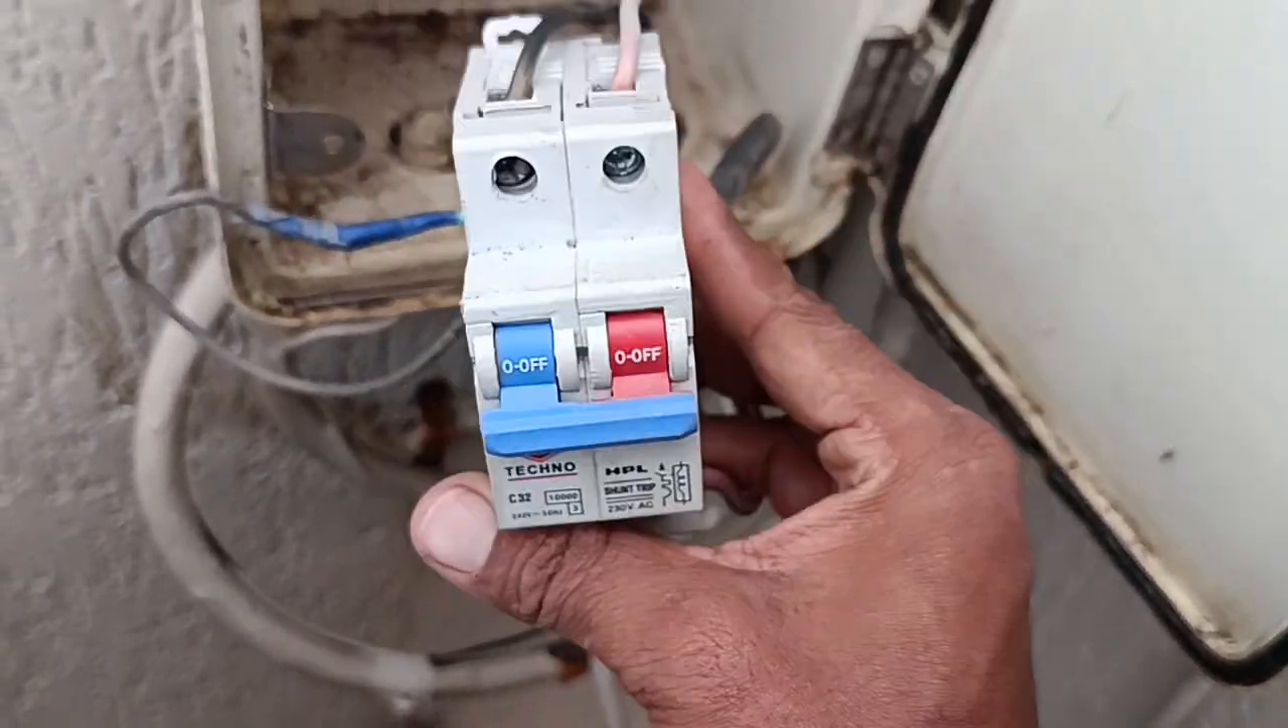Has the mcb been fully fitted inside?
No.